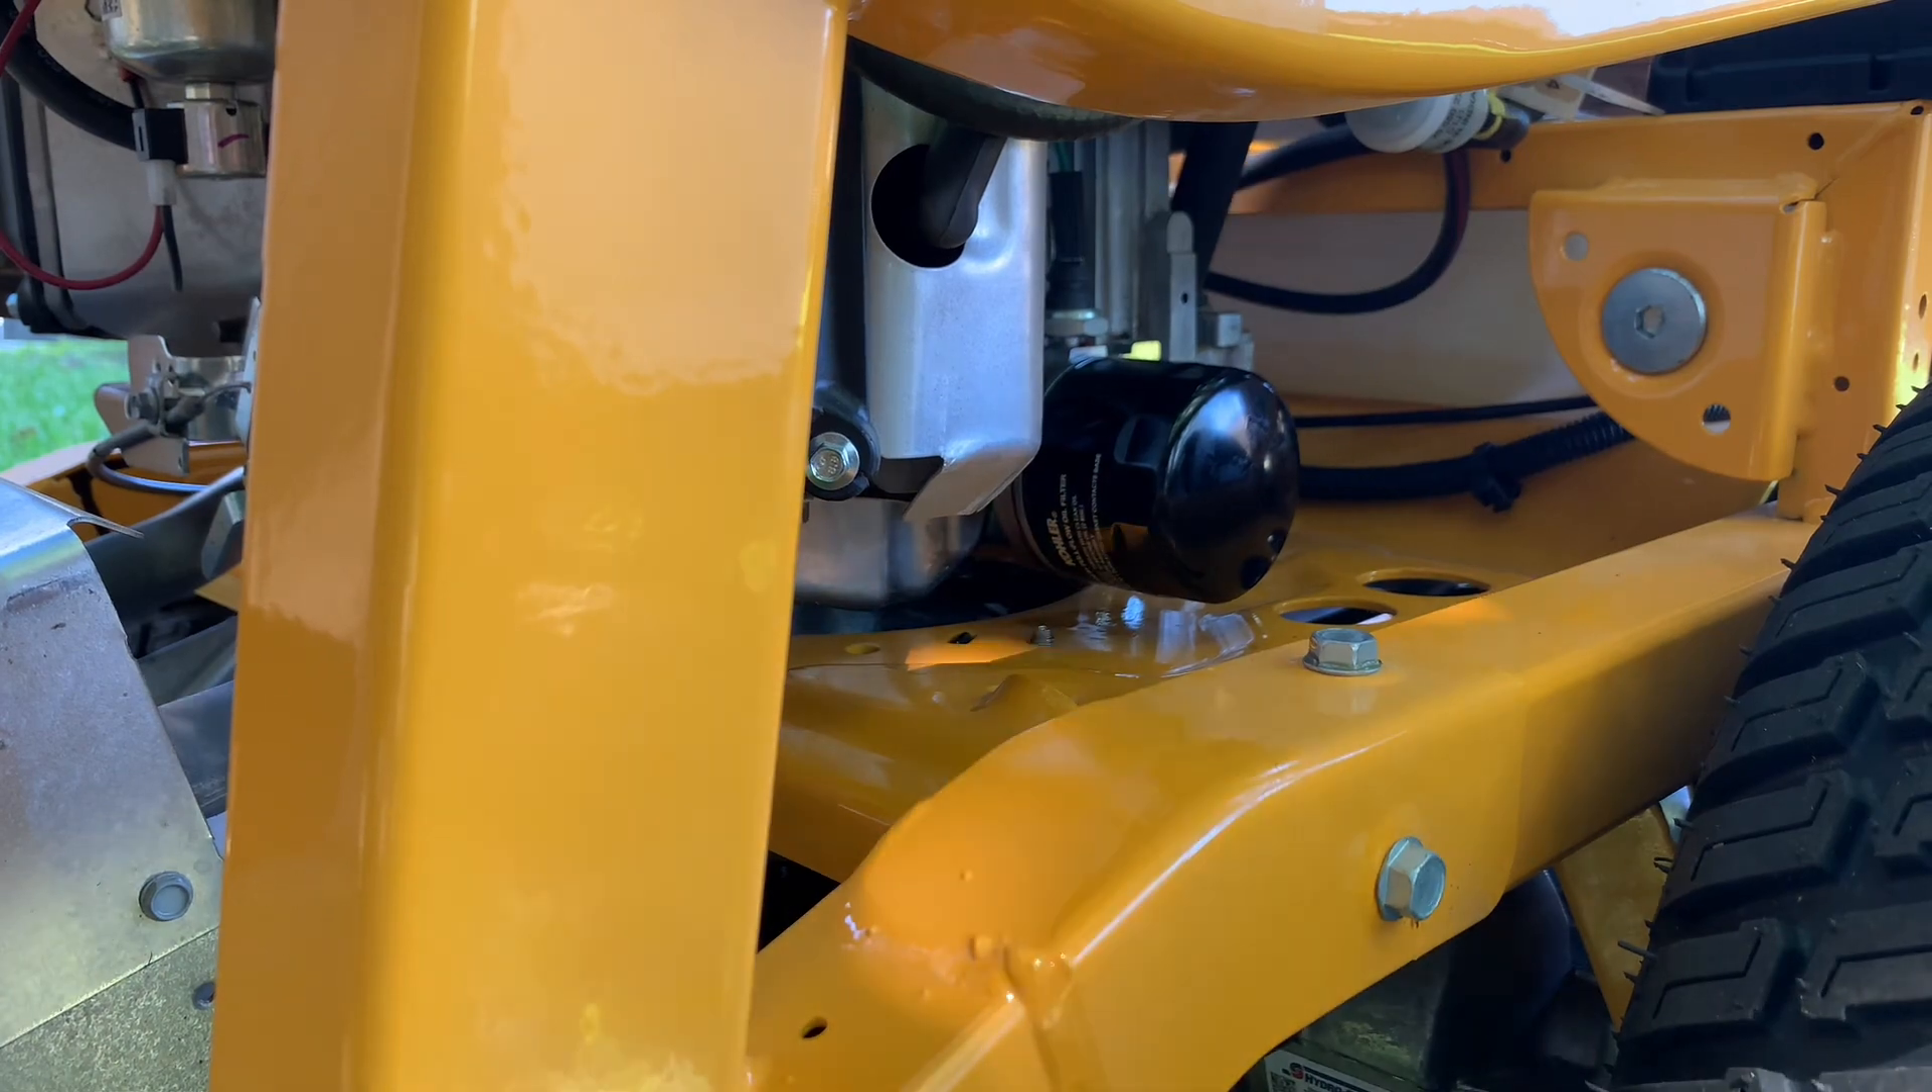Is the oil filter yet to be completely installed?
No.